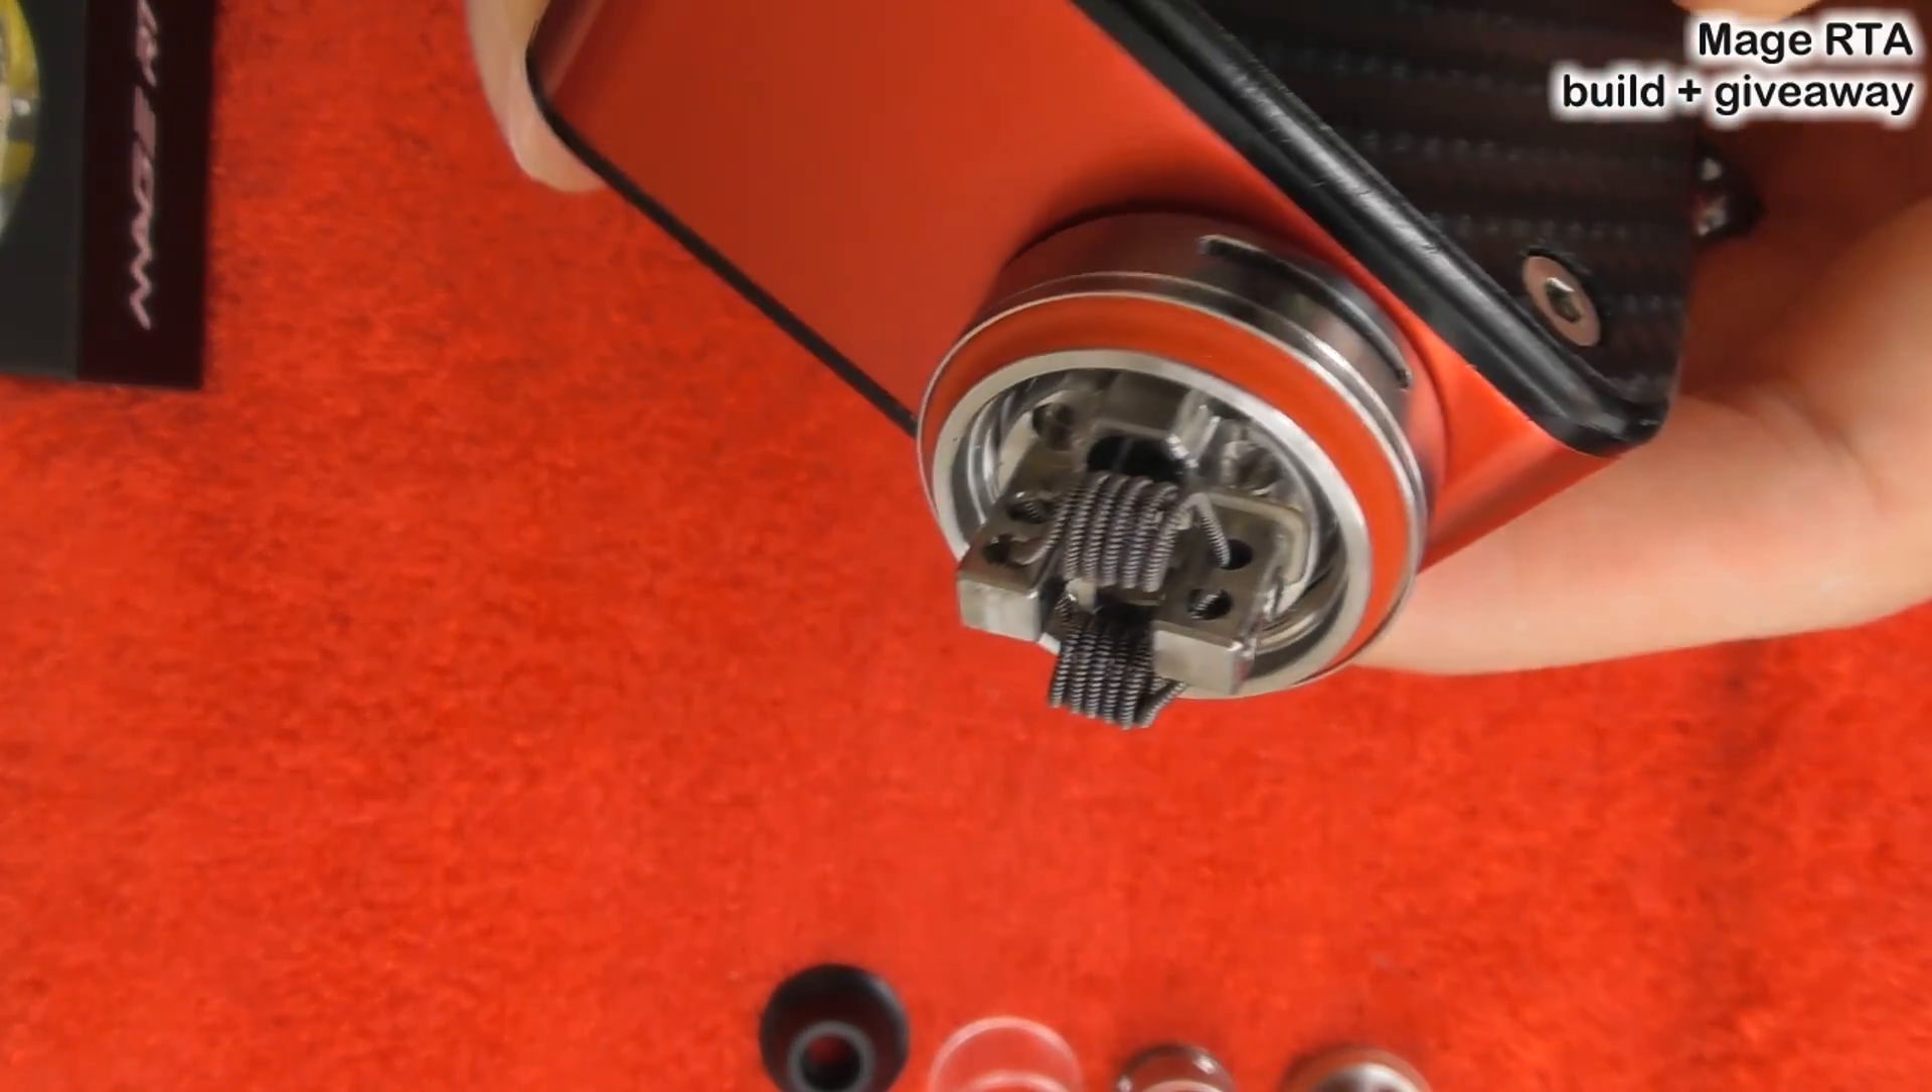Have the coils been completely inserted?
Yes.